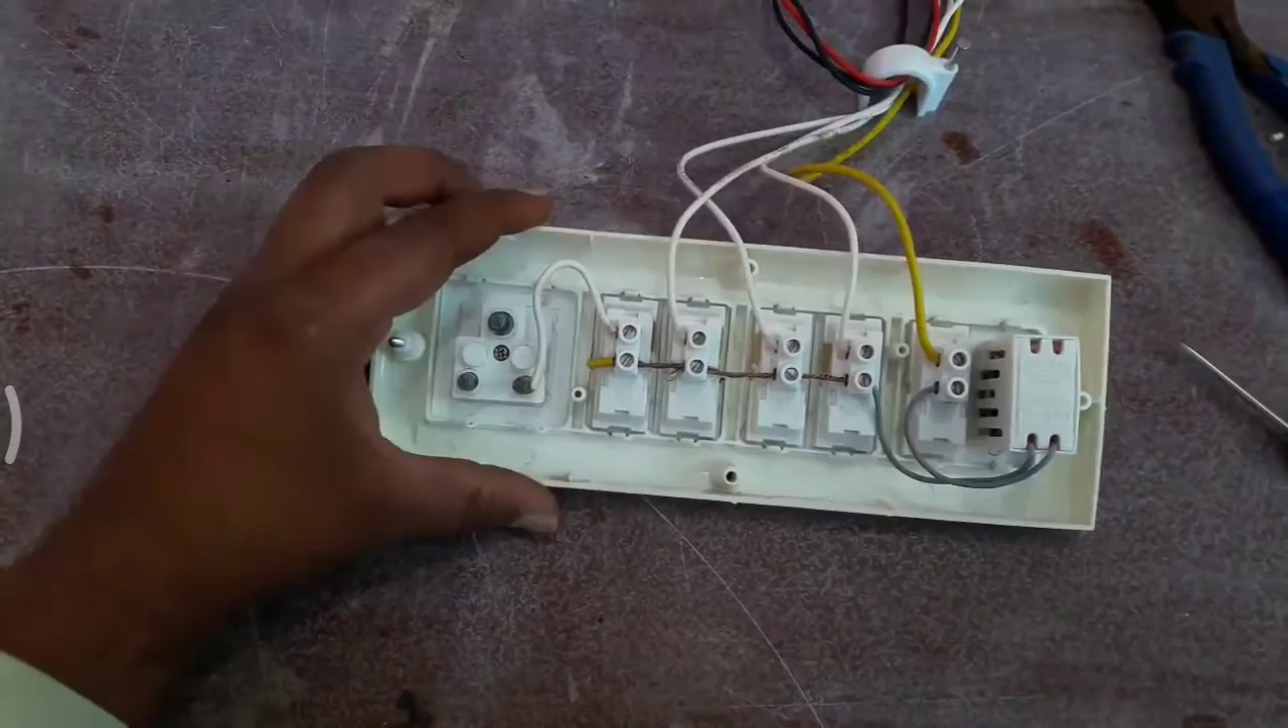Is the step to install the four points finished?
Yes.